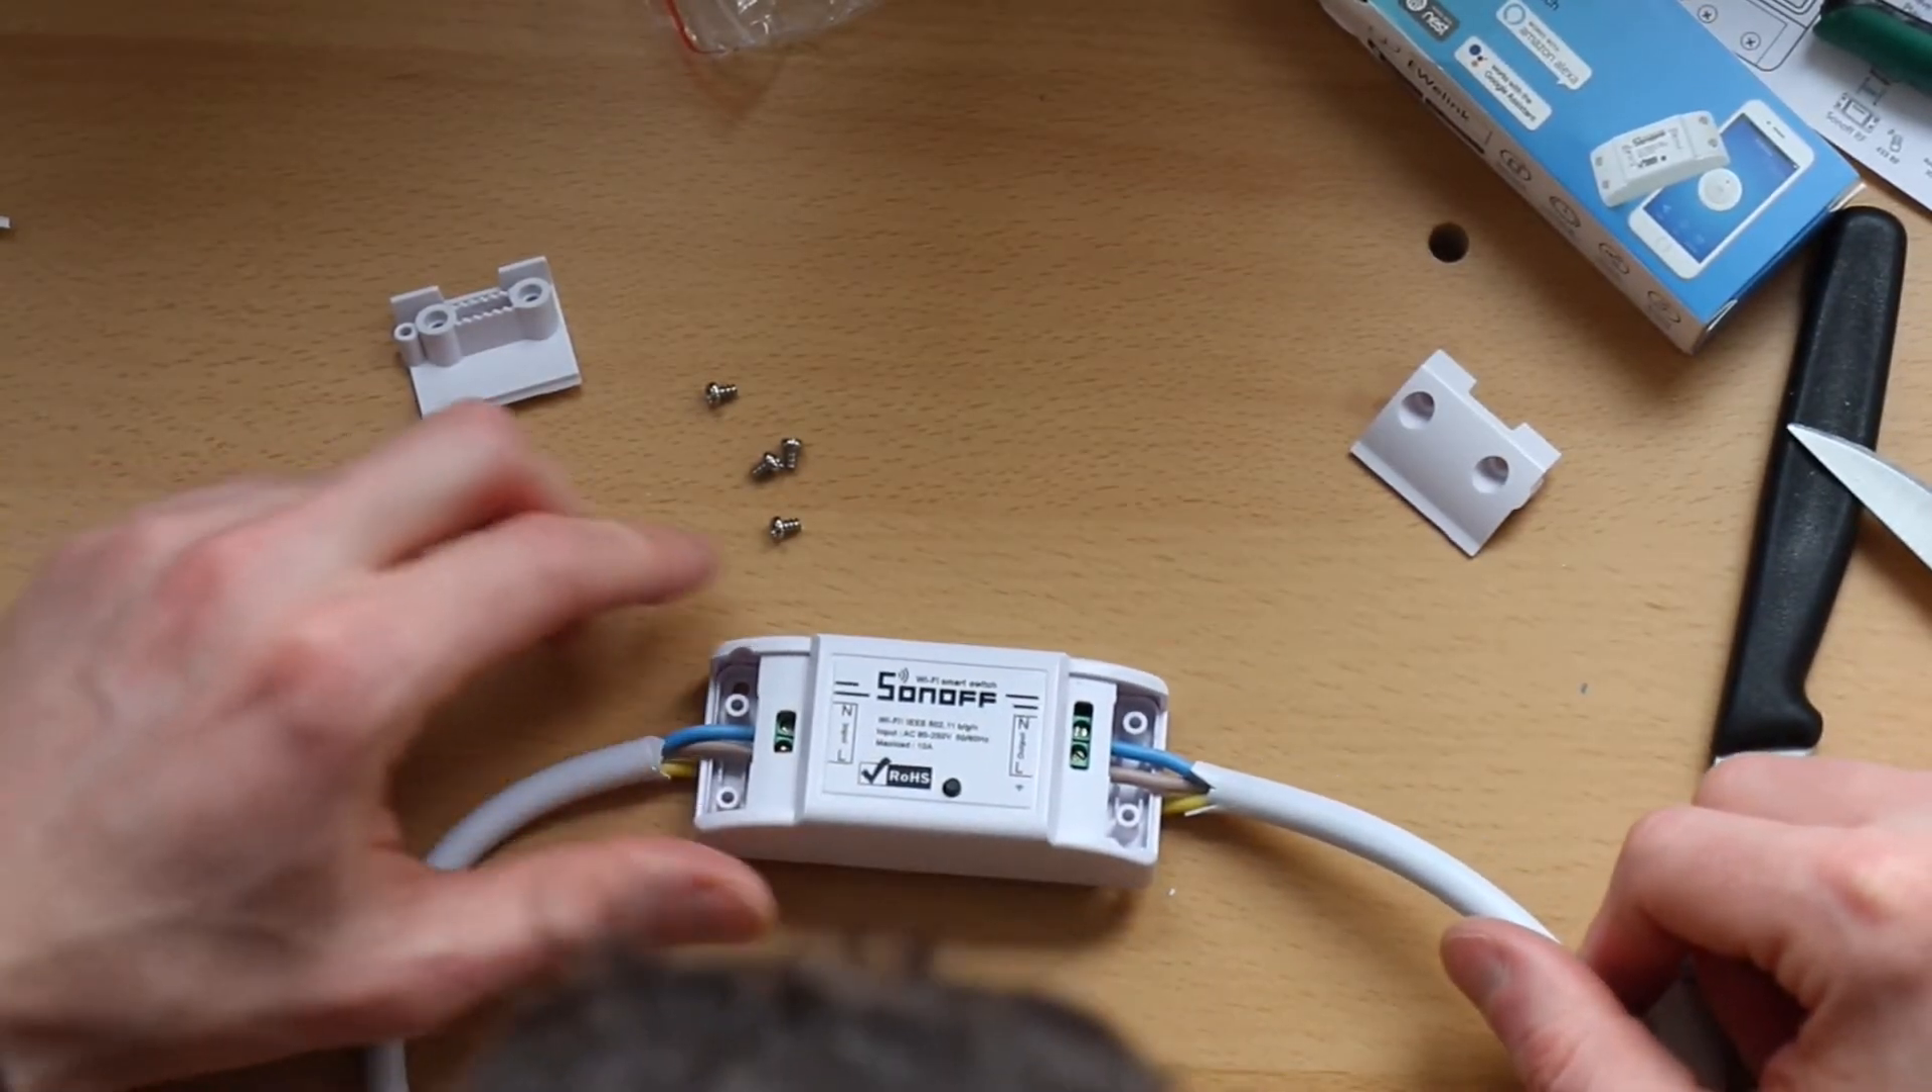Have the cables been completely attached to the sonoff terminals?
Yes.